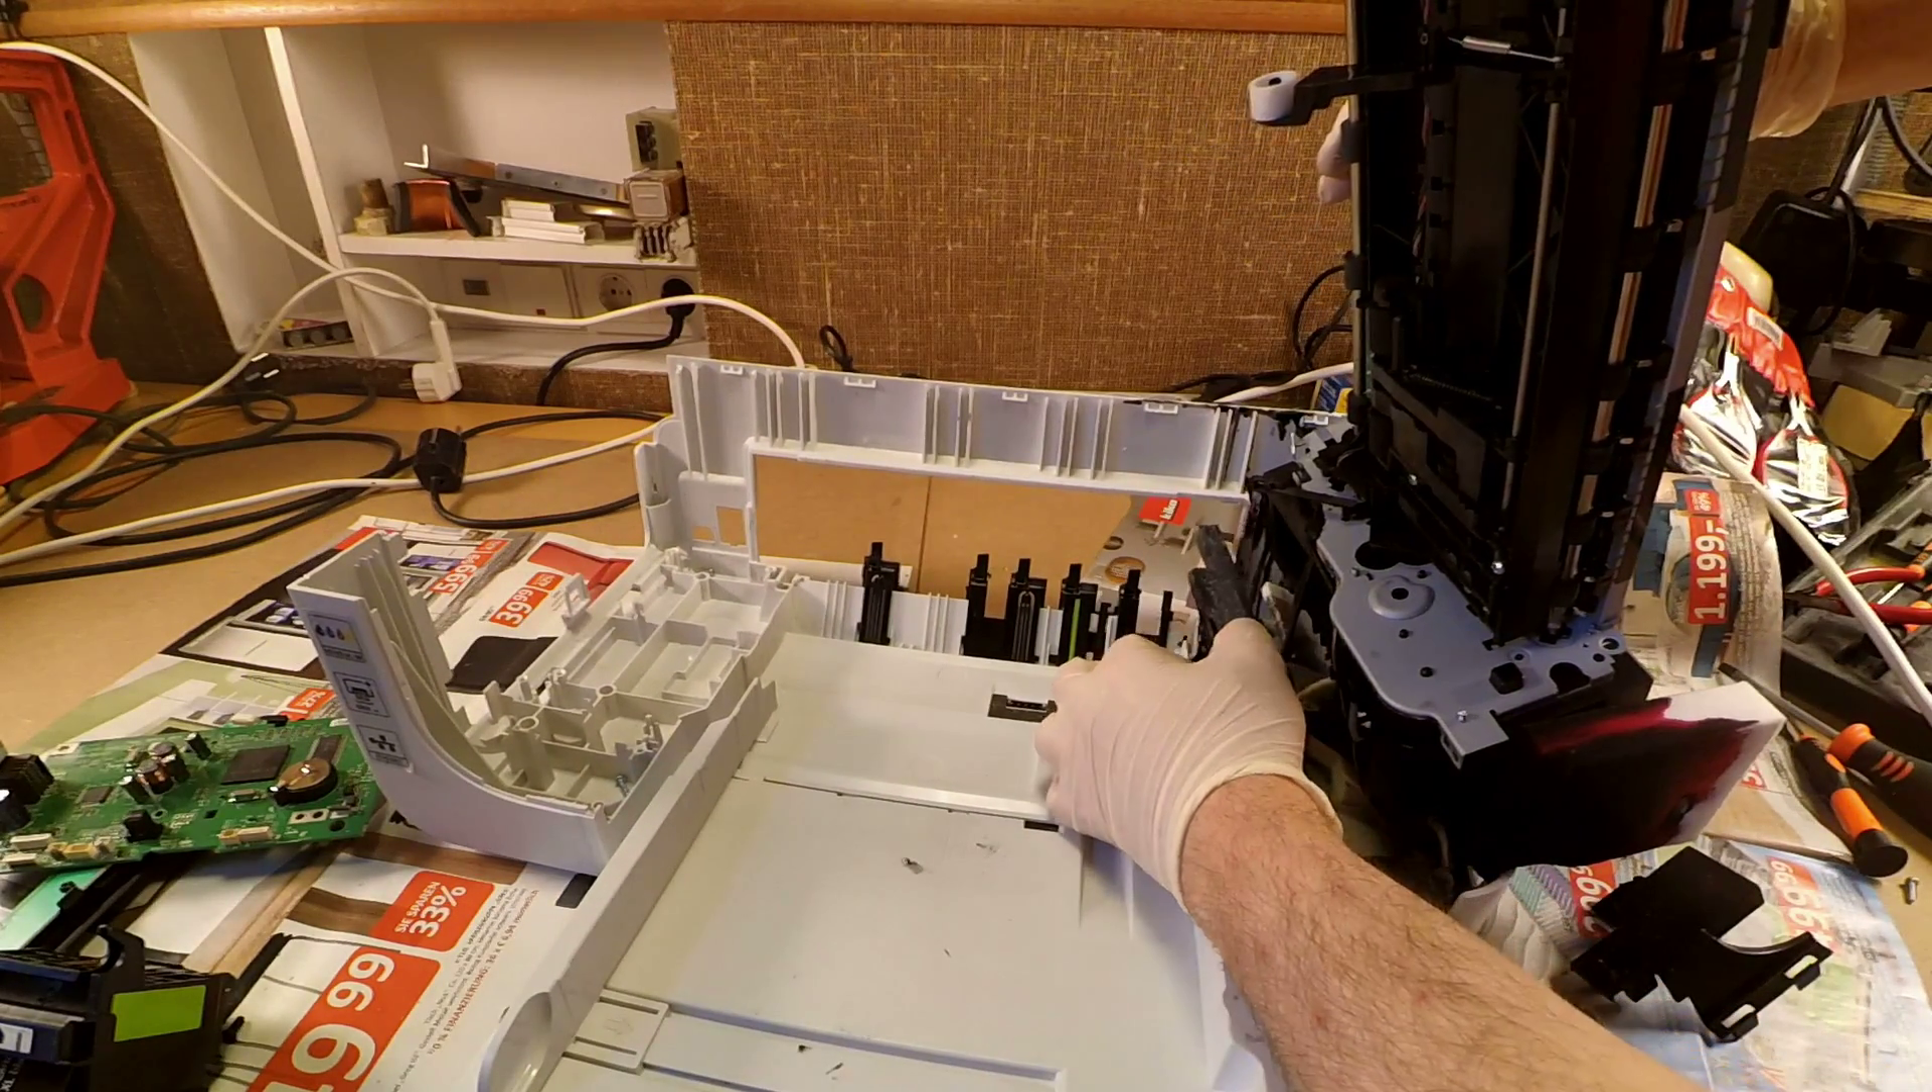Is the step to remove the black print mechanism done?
No.